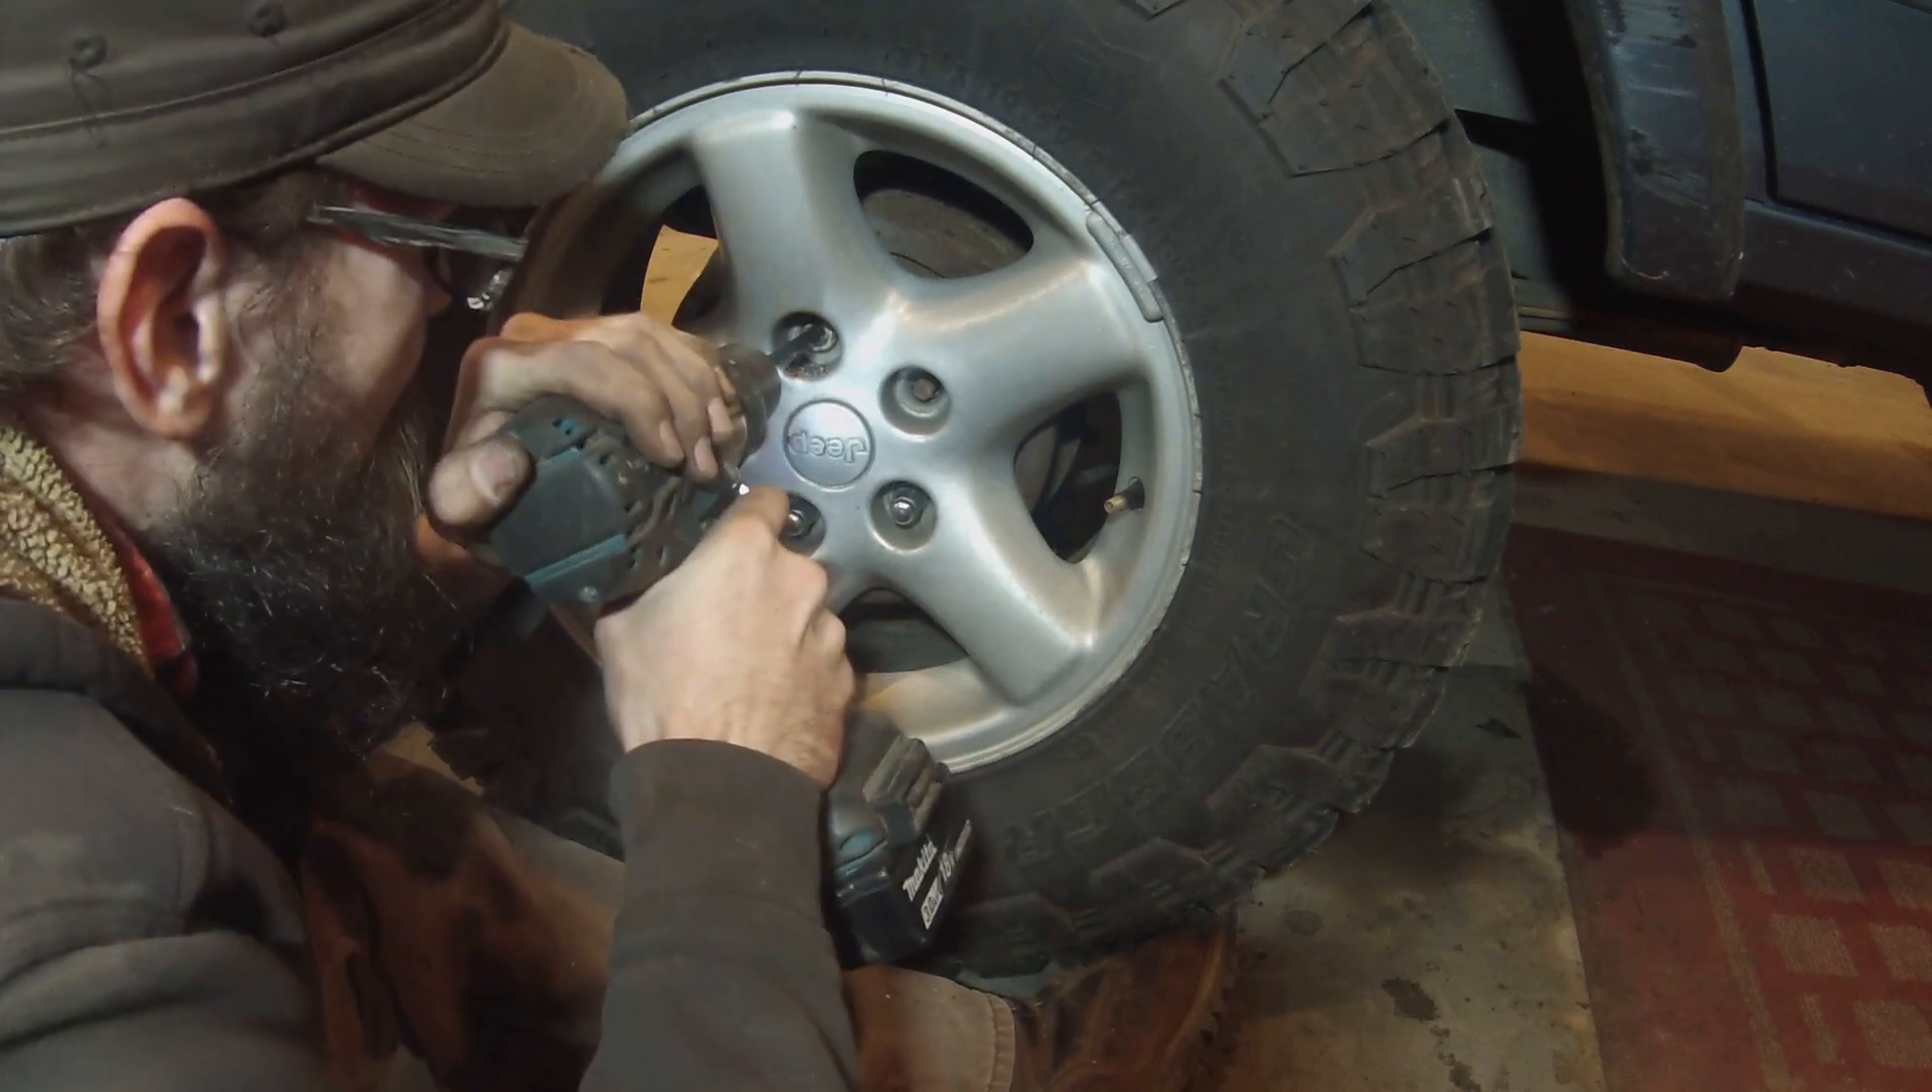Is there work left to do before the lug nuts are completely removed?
Yes.